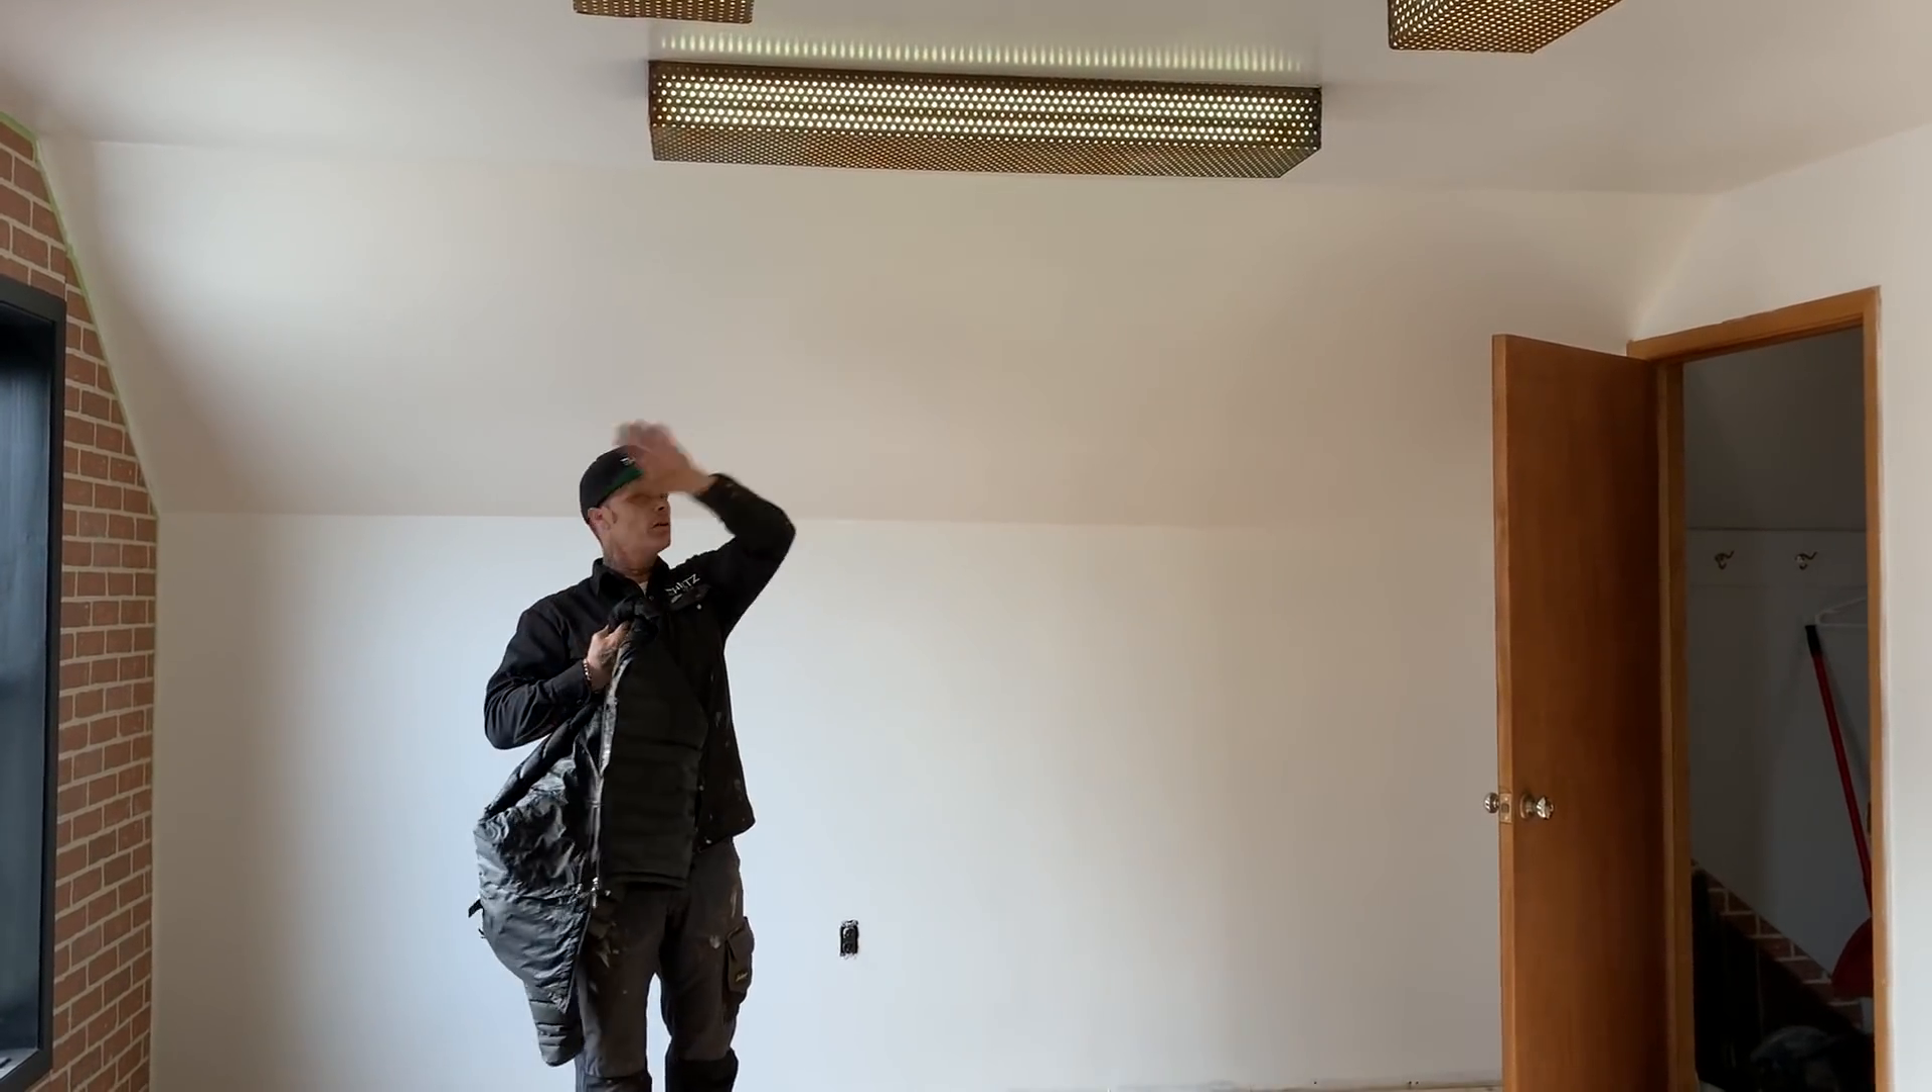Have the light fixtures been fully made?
Yes.